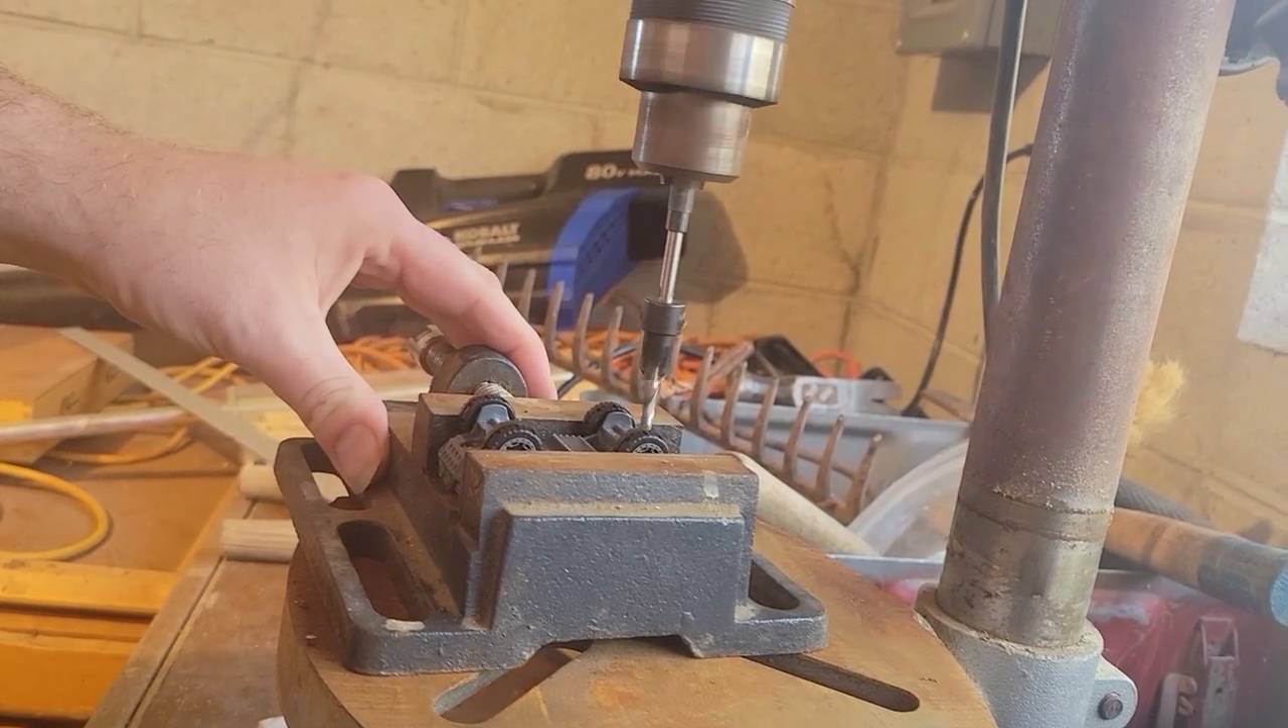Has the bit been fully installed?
Yes.